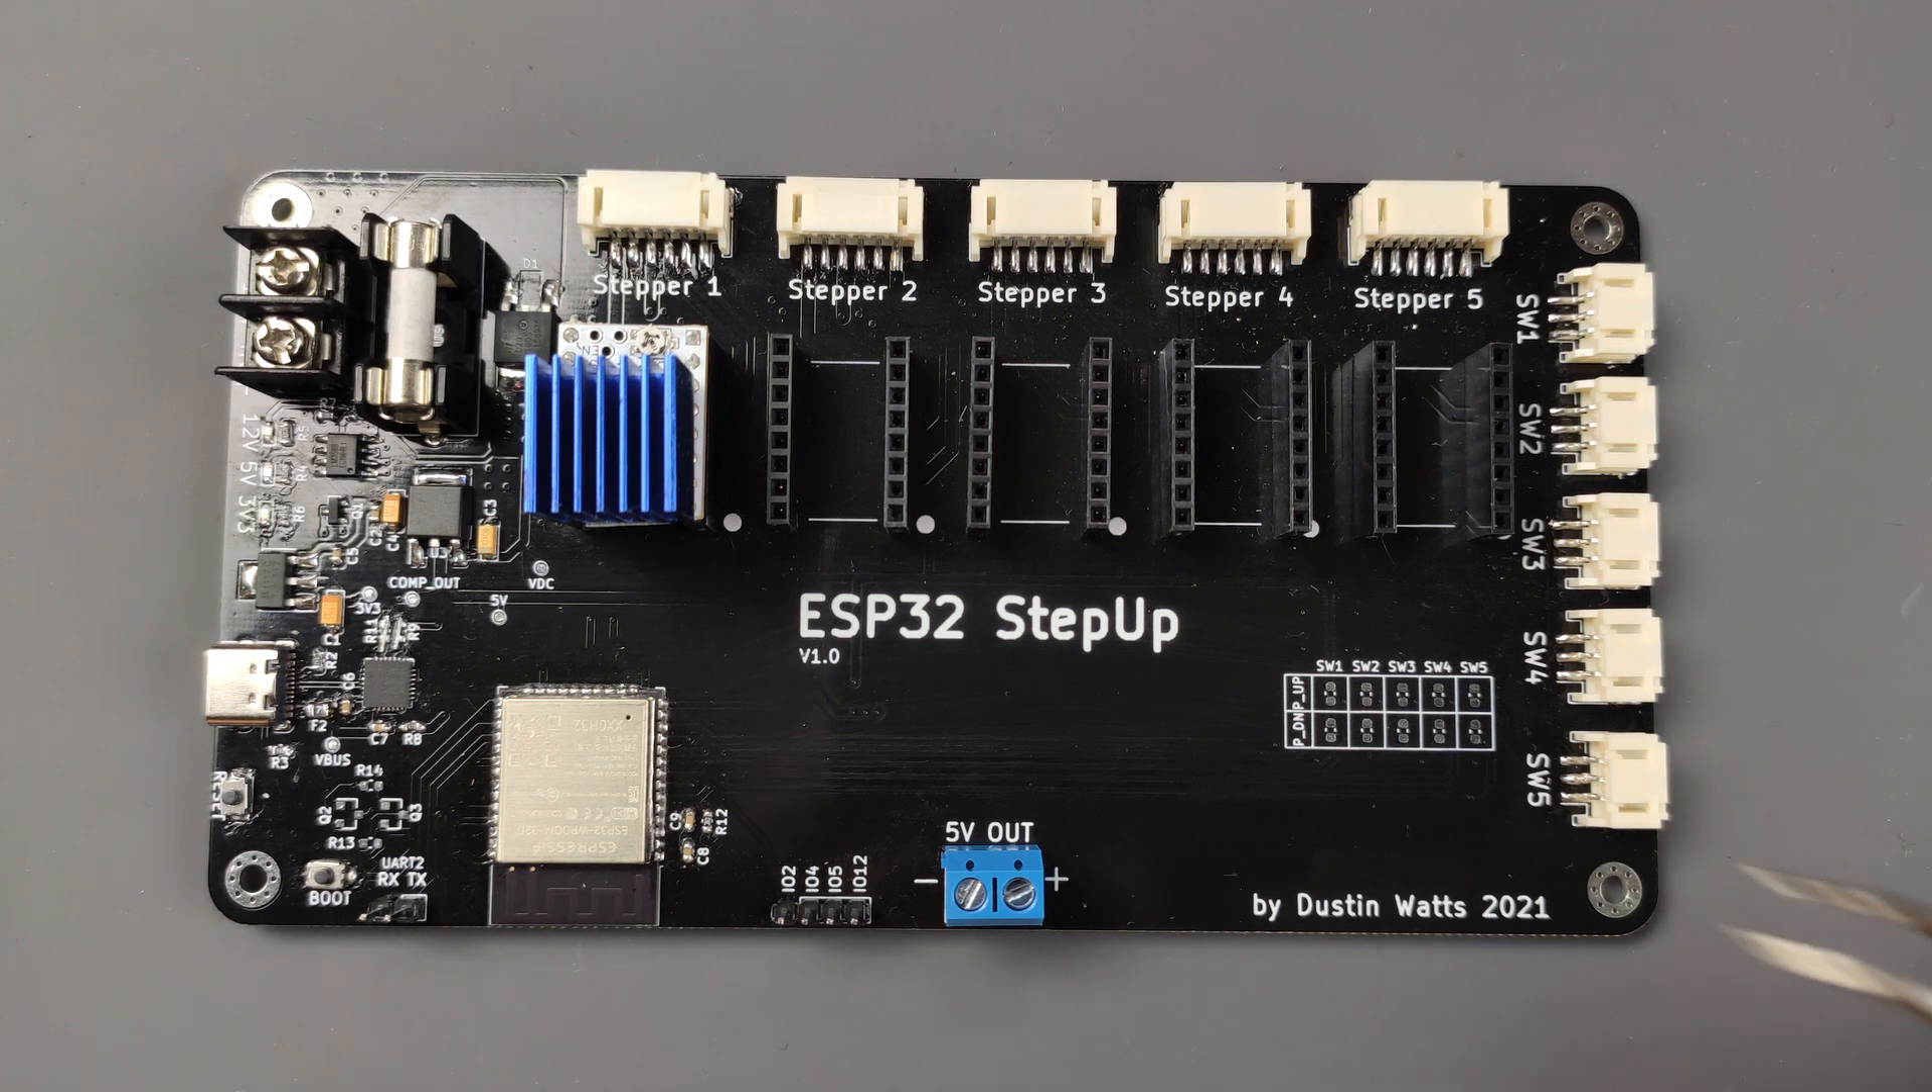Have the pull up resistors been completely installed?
No.